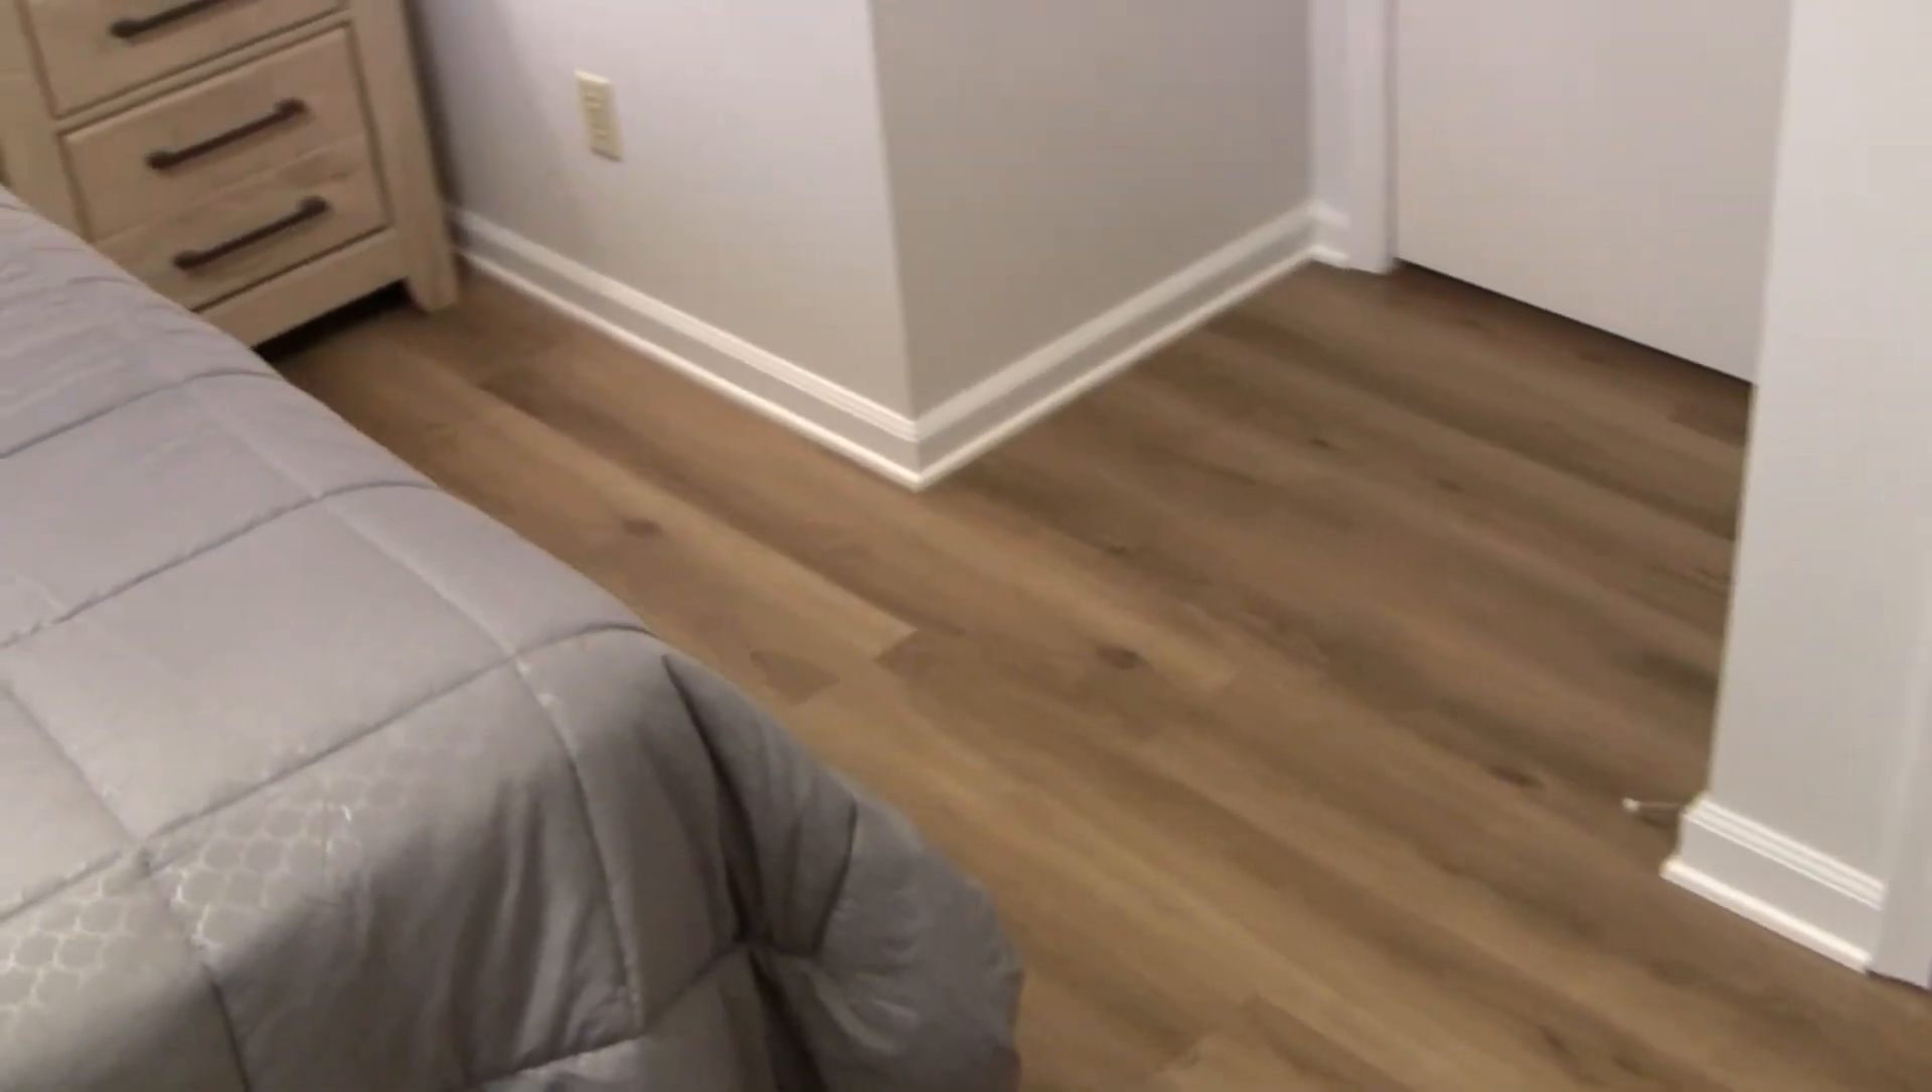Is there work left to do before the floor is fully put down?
No.